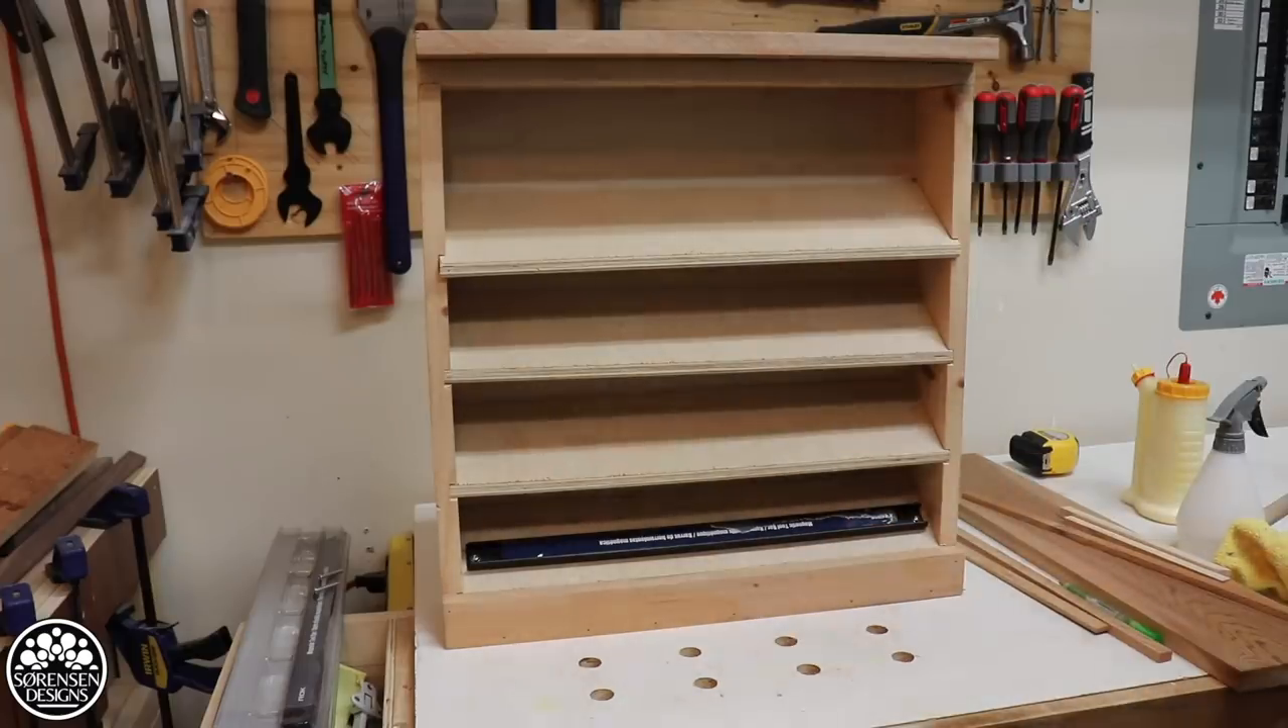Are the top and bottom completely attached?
Yes.